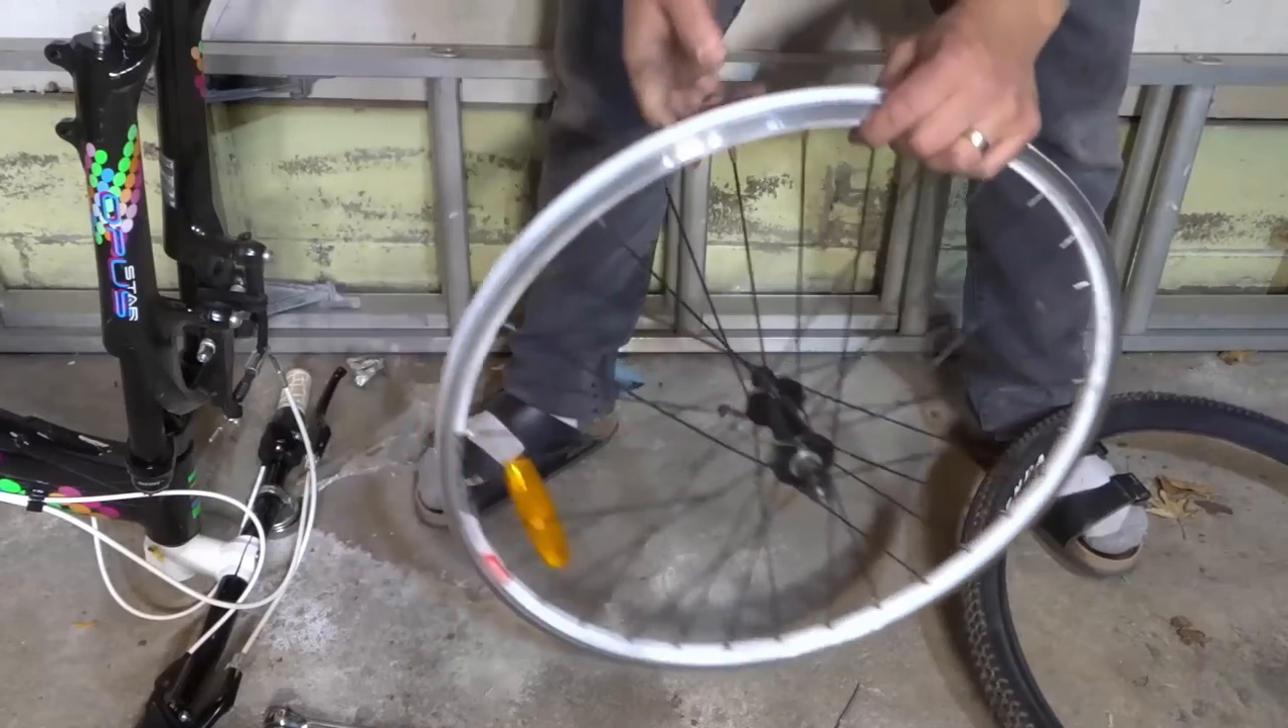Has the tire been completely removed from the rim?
Yes.